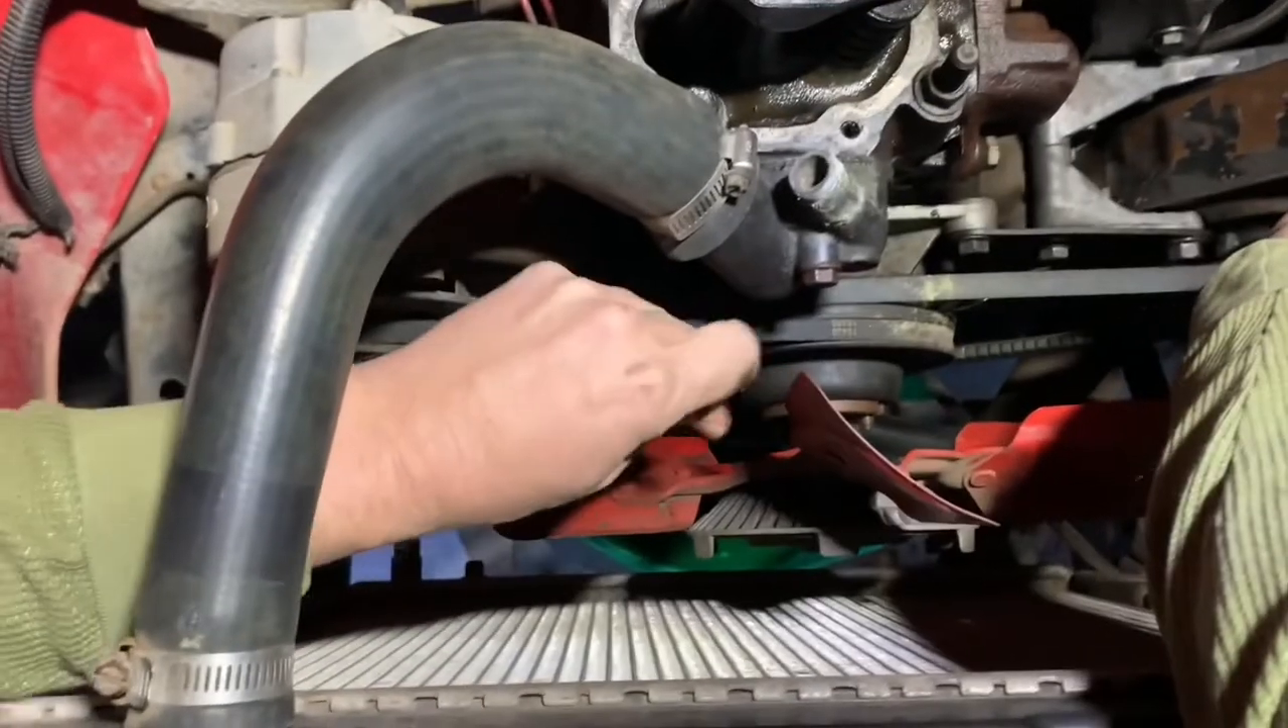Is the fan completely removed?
No.